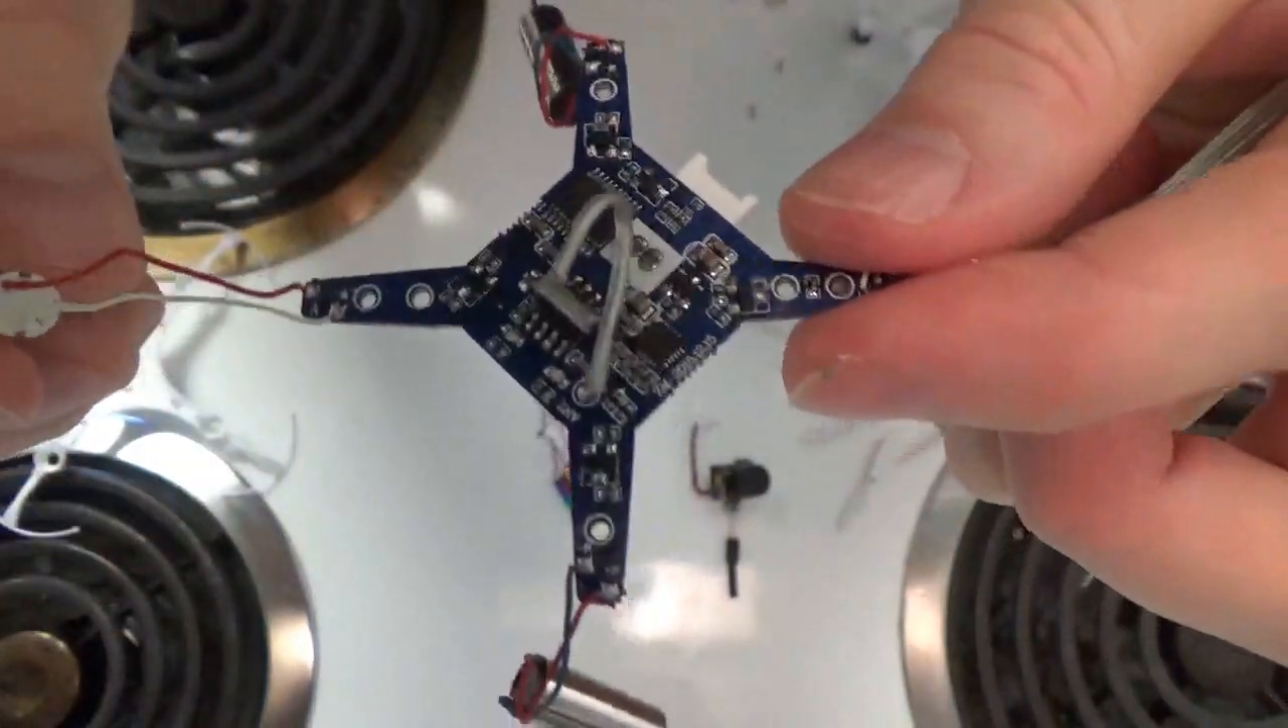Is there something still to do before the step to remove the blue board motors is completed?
Yes.